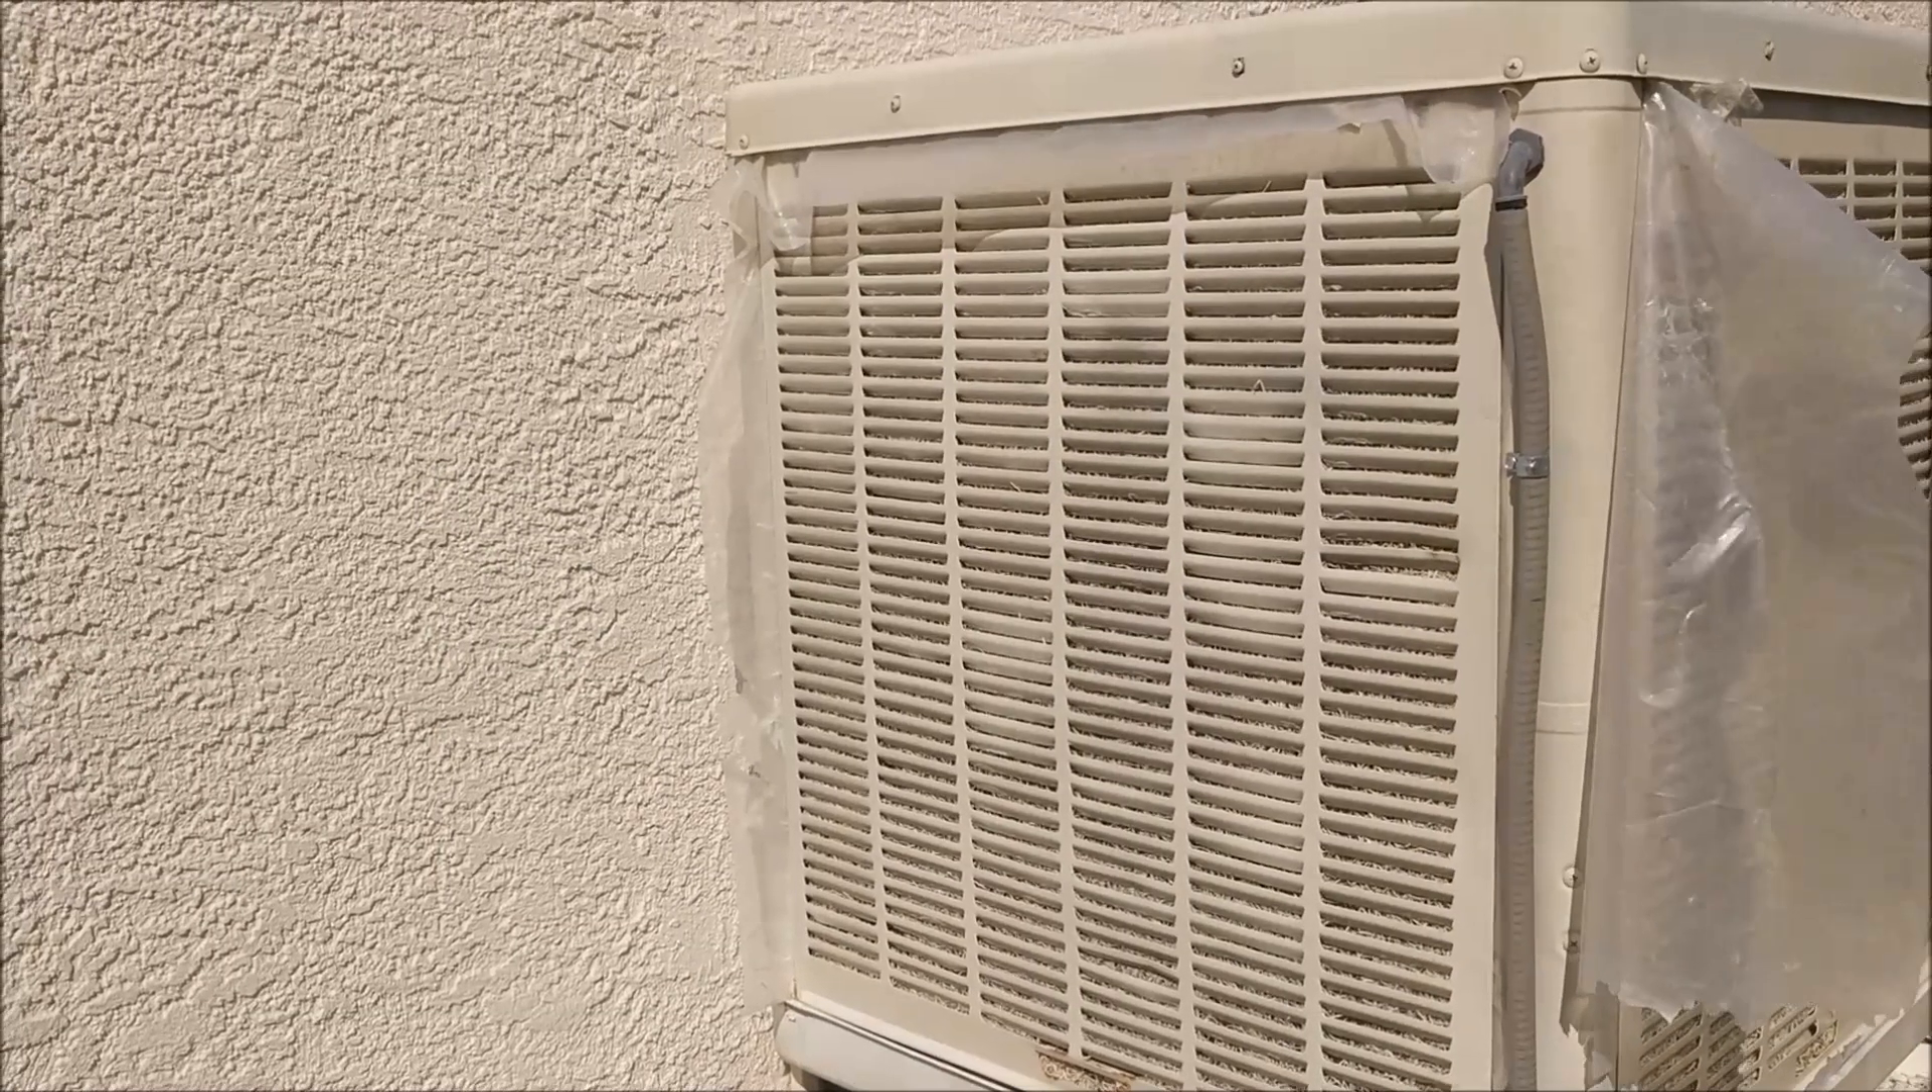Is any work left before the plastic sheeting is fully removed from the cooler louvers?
Yes.